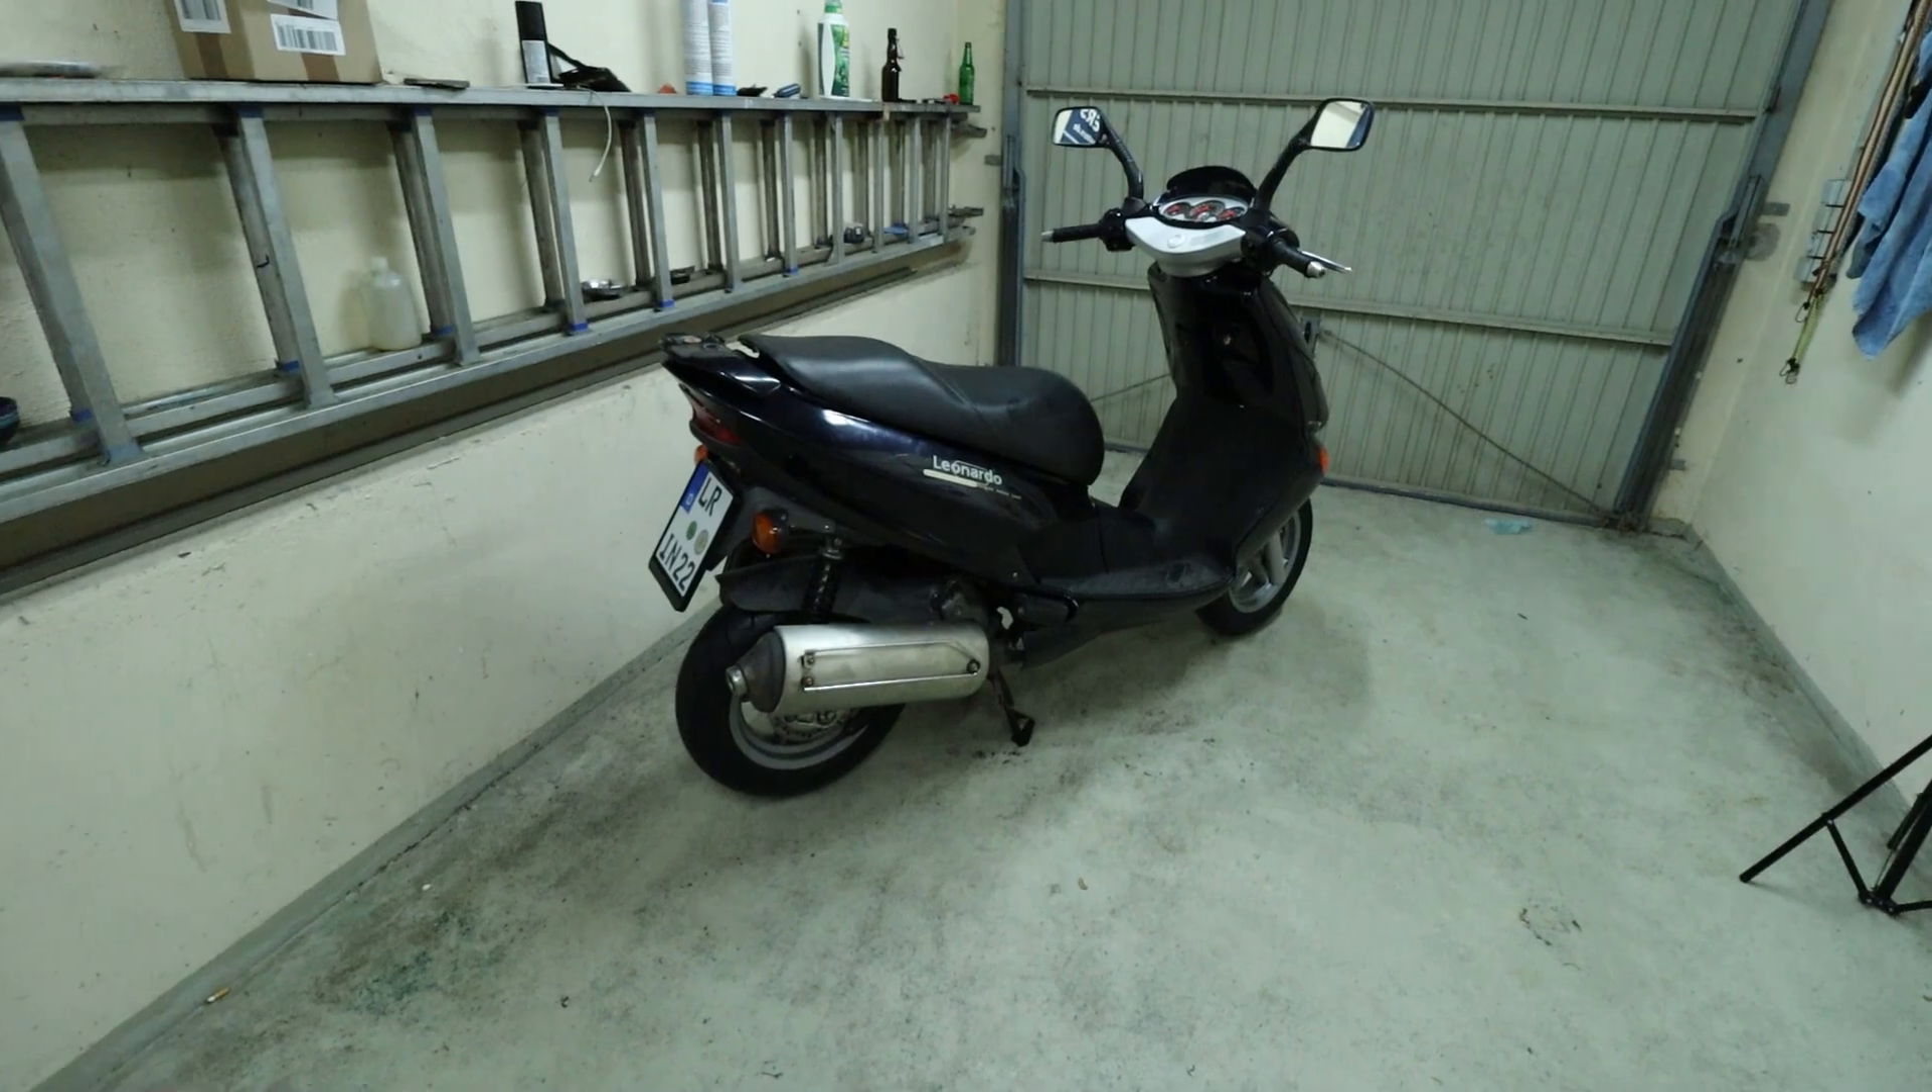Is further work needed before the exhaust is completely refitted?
No.